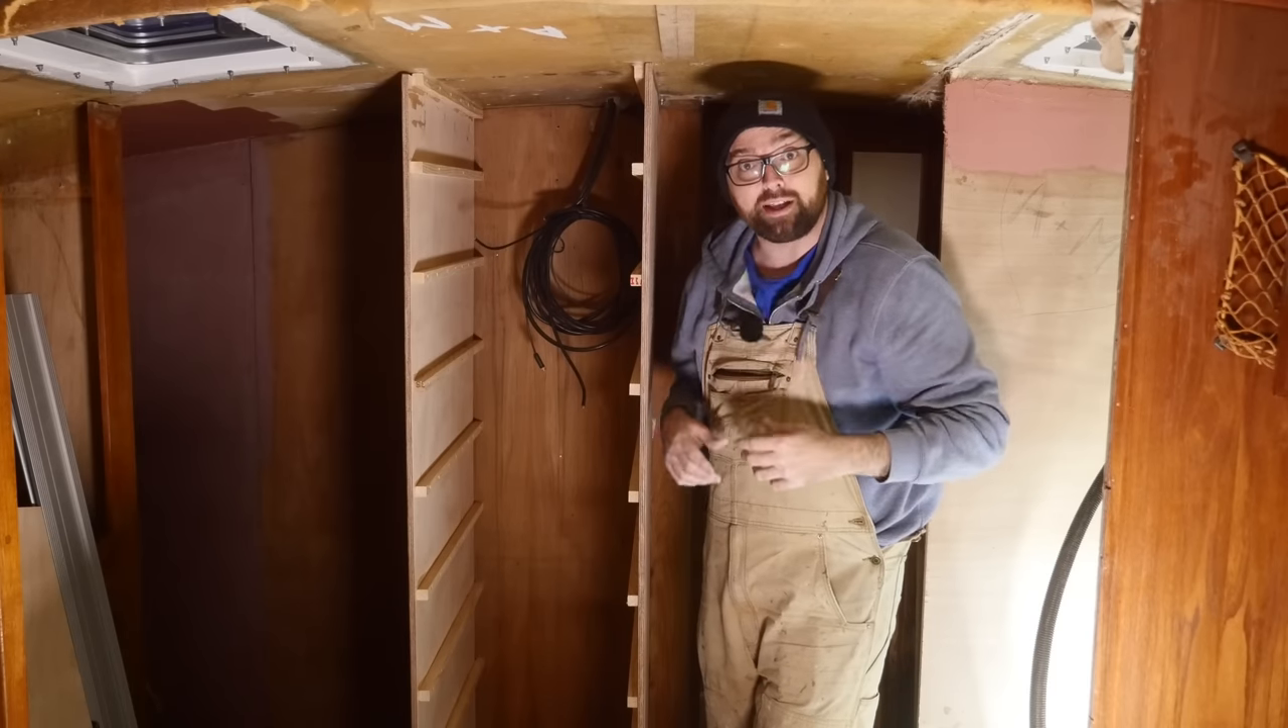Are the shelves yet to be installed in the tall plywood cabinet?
Yes.